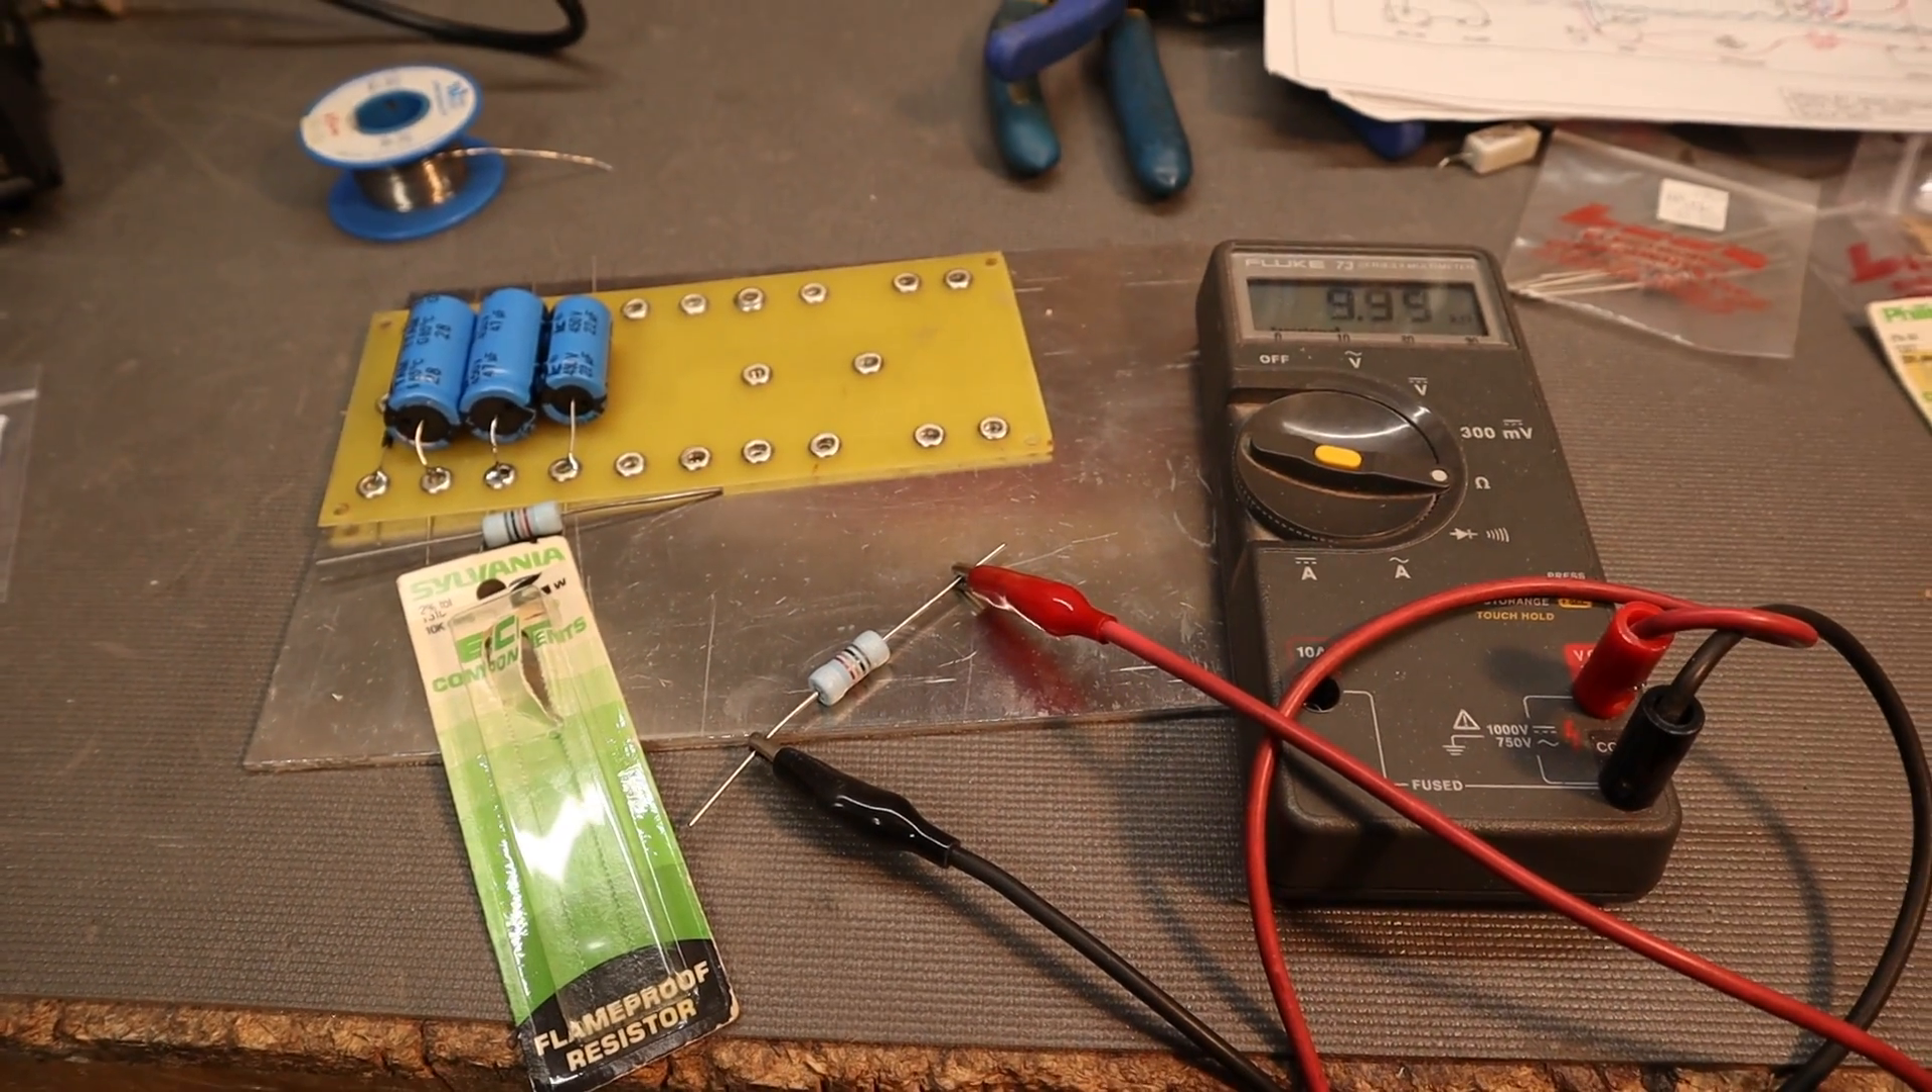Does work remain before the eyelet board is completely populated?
Yes.